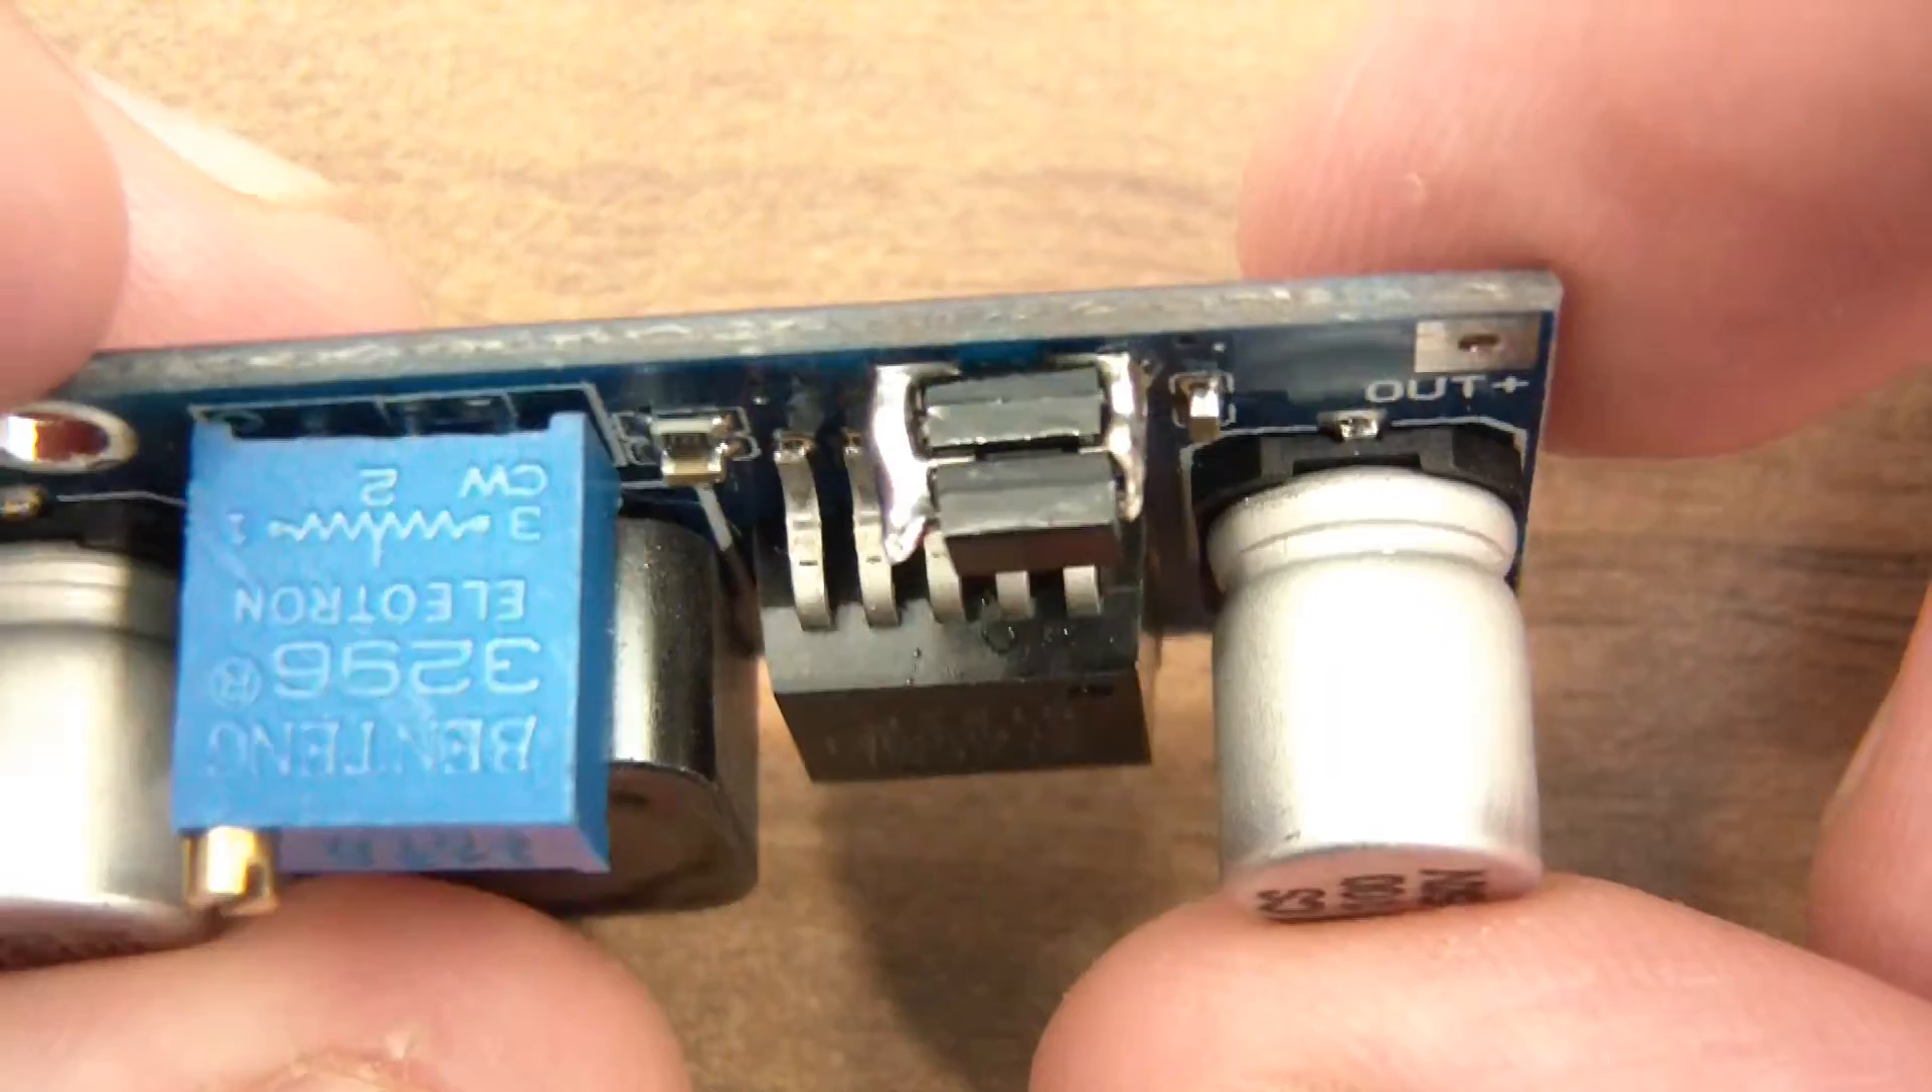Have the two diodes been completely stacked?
Yes.